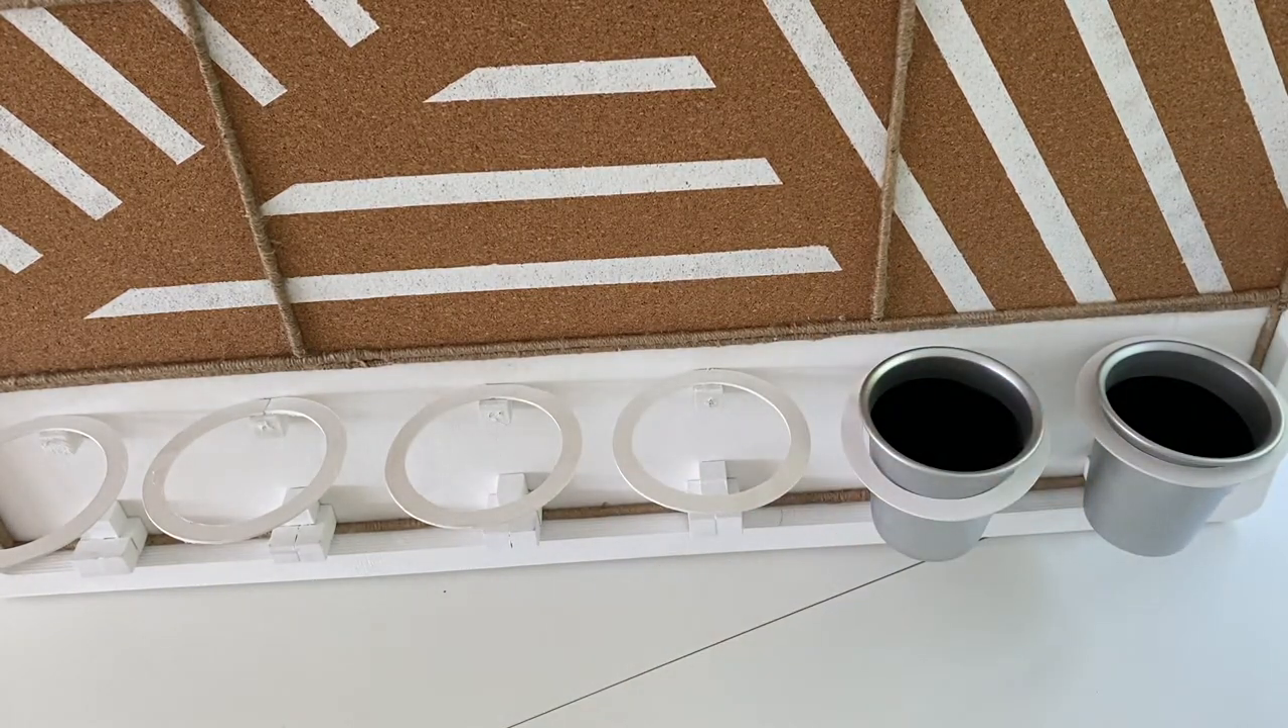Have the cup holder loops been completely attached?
Yes.